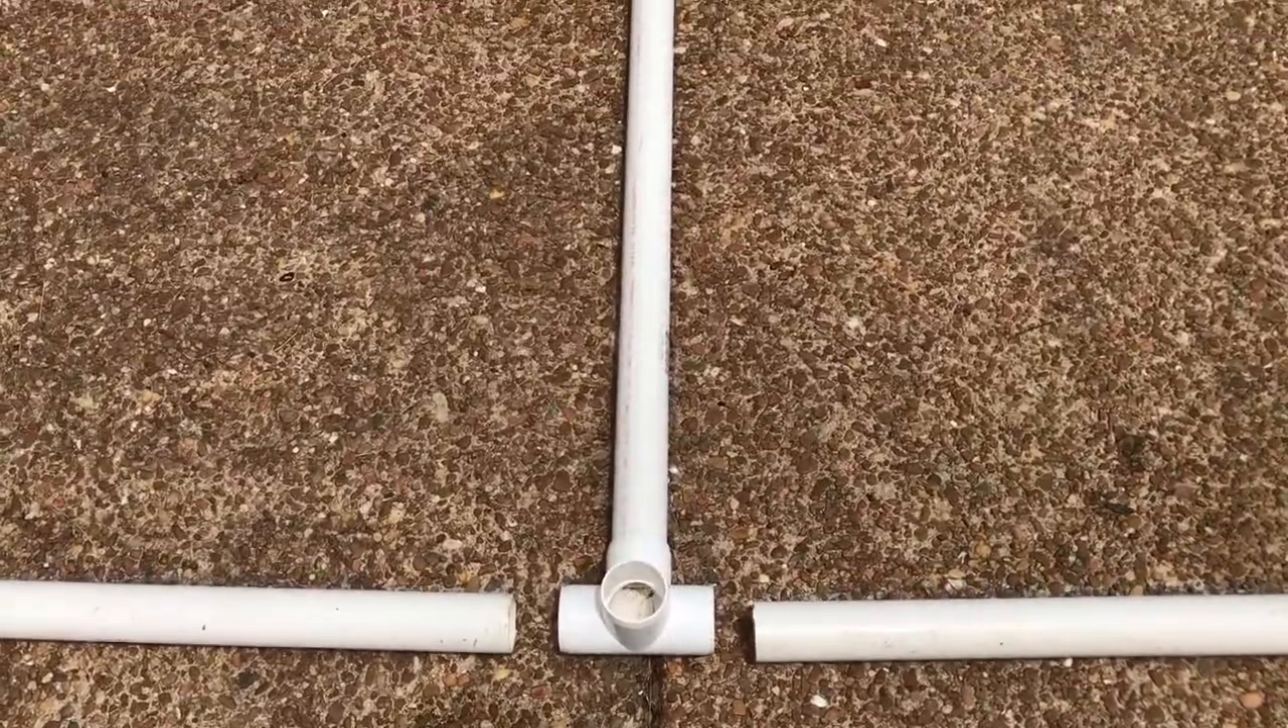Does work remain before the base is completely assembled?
Yes.